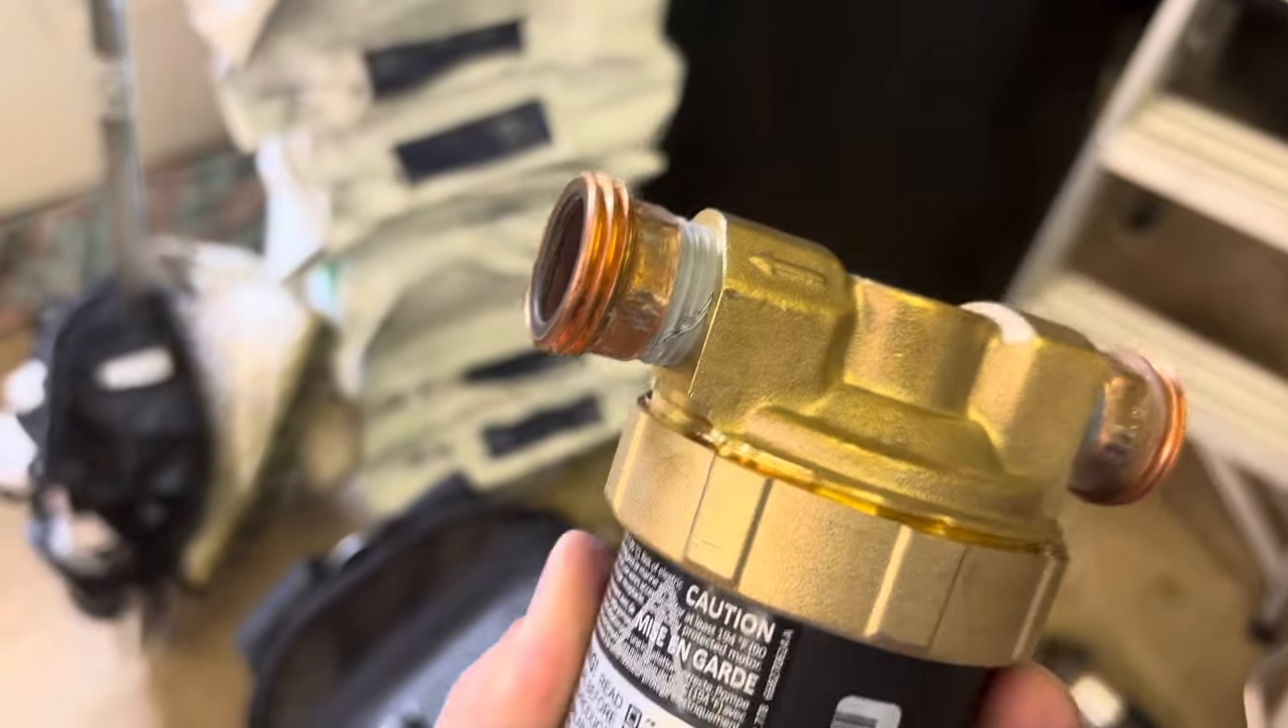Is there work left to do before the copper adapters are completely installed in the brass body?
No.